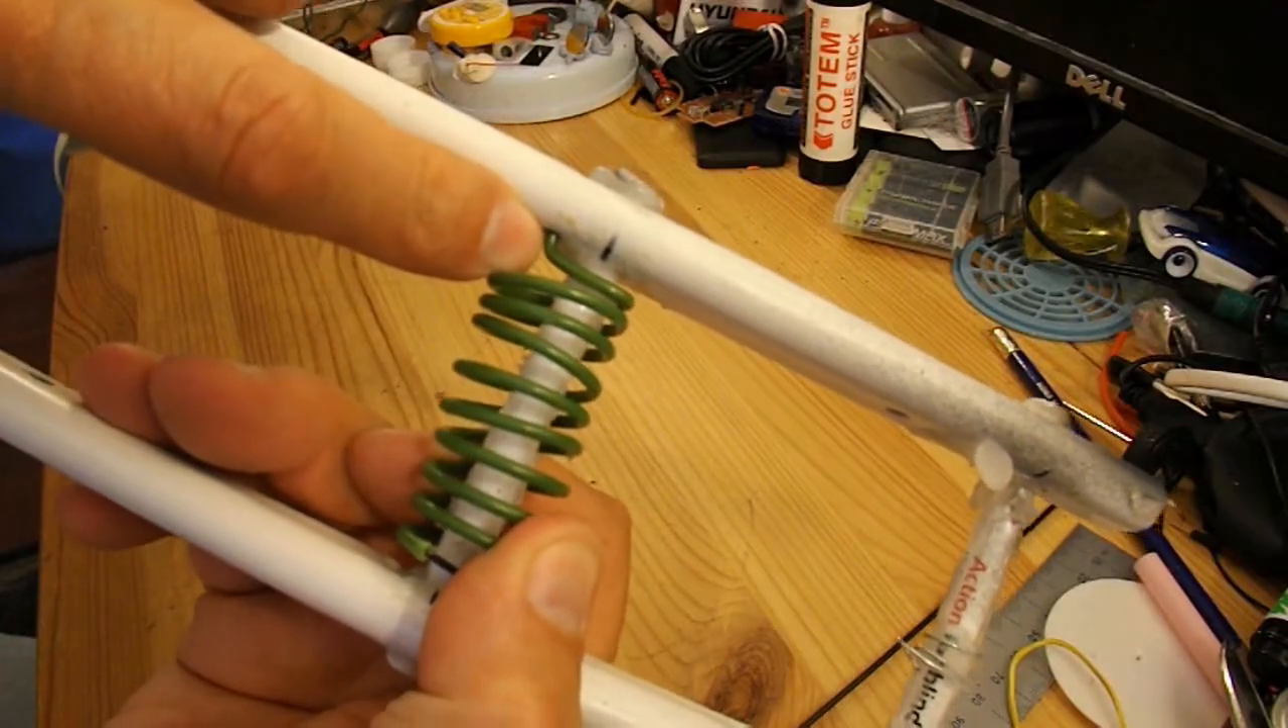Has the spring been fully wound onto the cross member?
Yes.